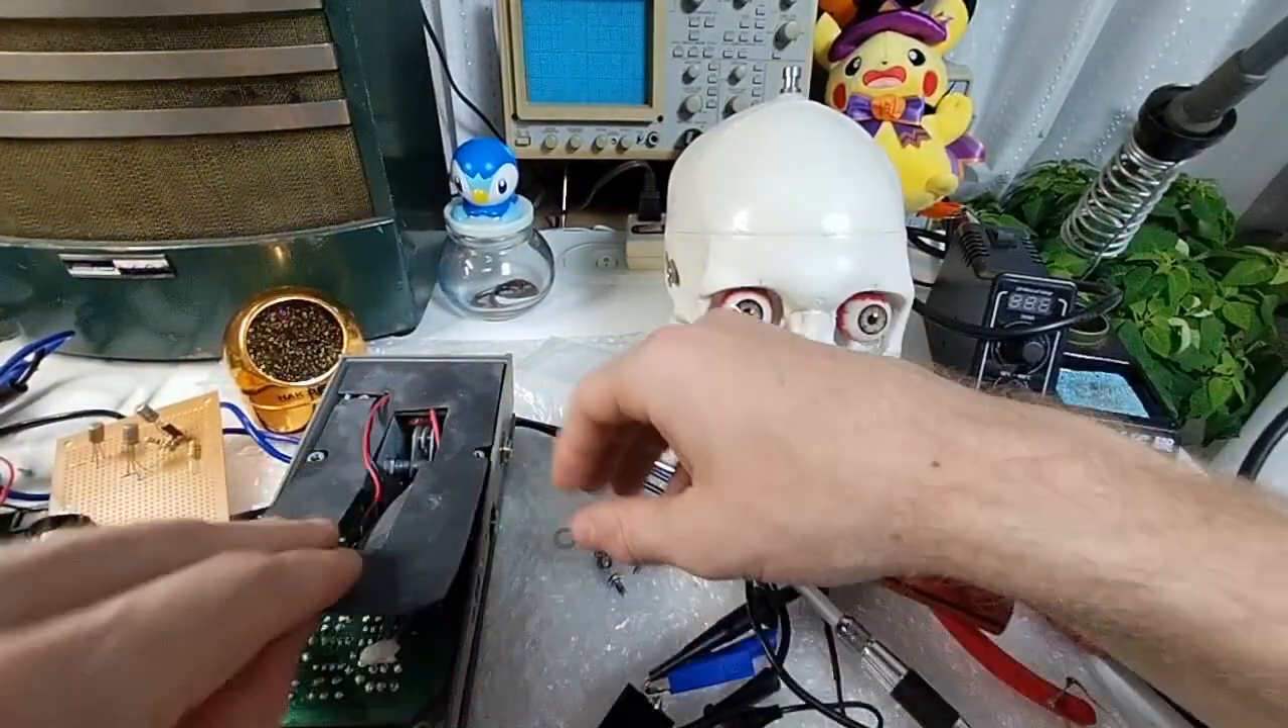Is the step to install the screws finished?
No.